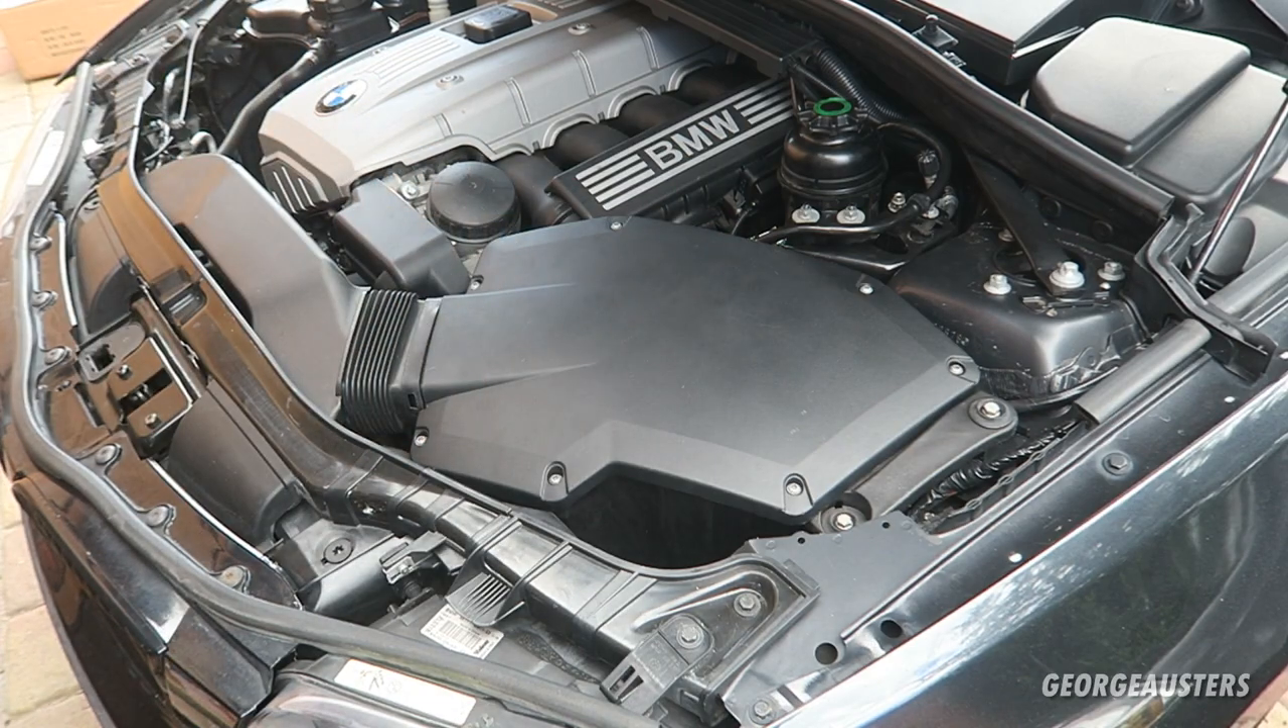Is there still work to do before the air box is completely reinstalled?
No.